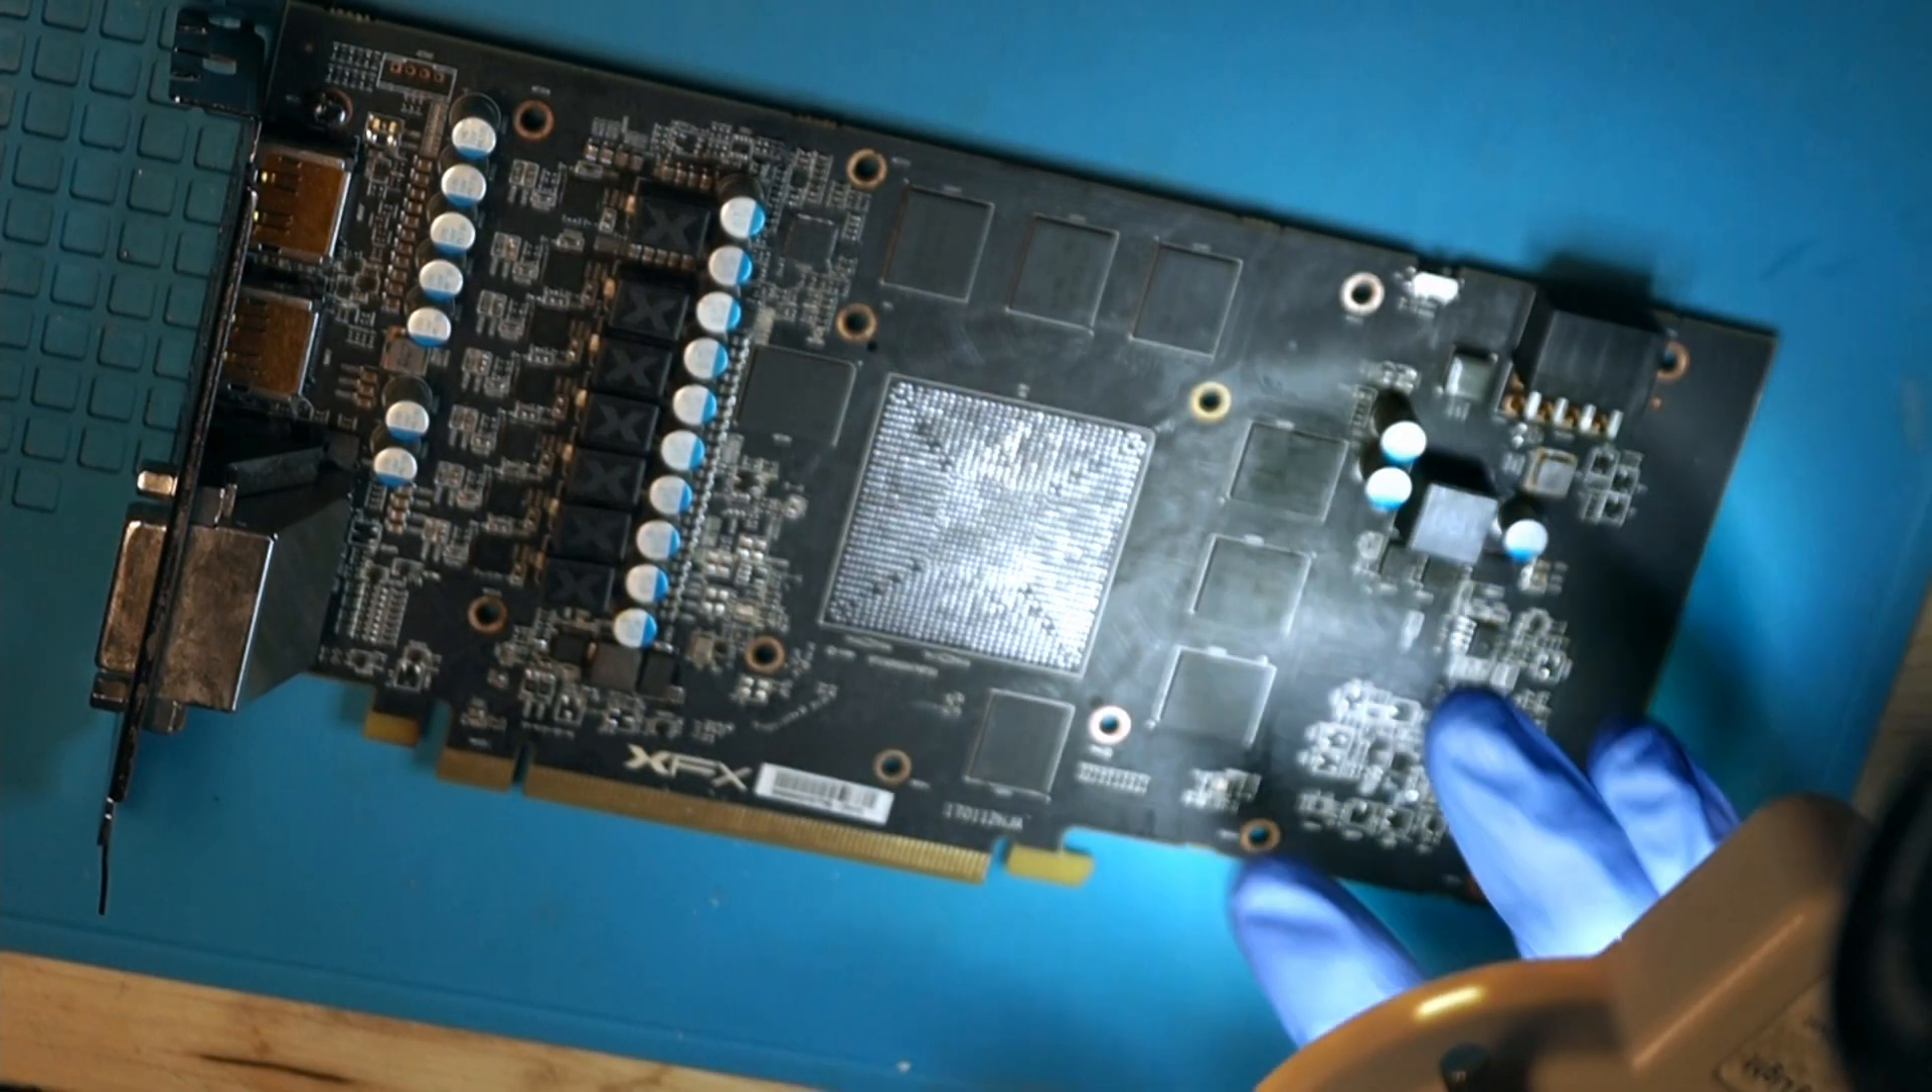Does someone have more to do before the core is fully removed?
No.